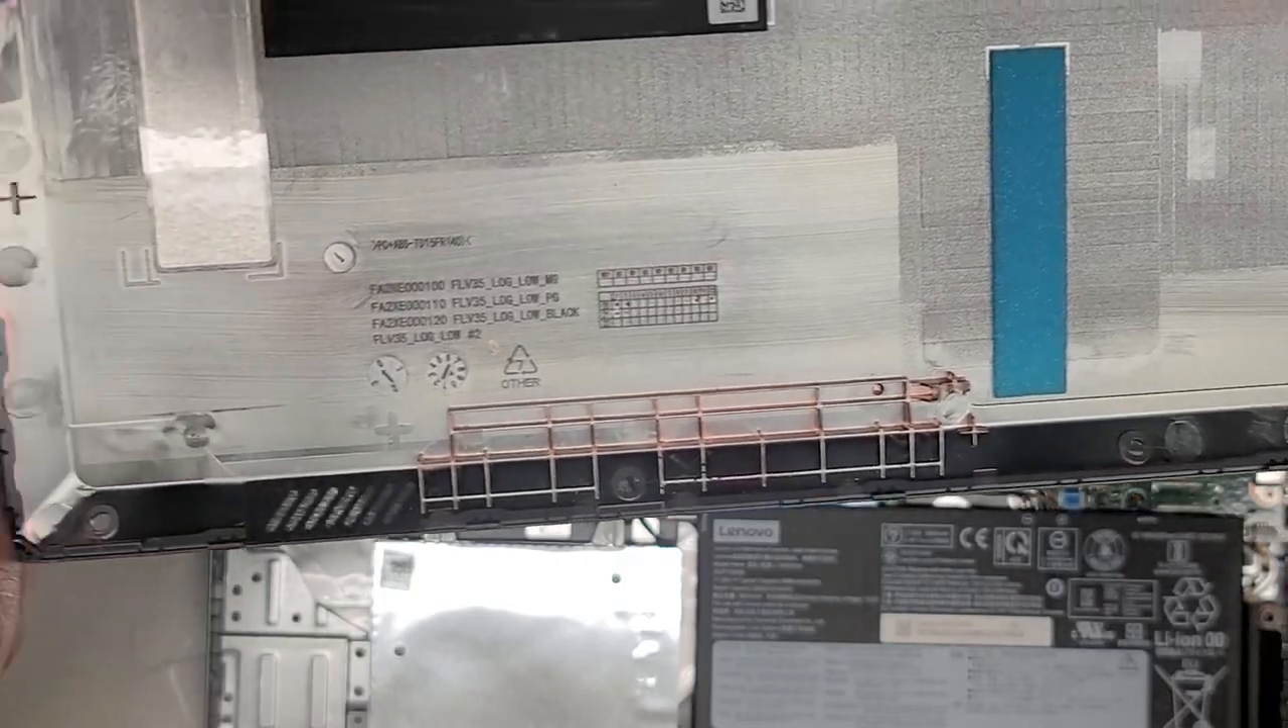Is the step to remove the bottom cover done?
Yes.